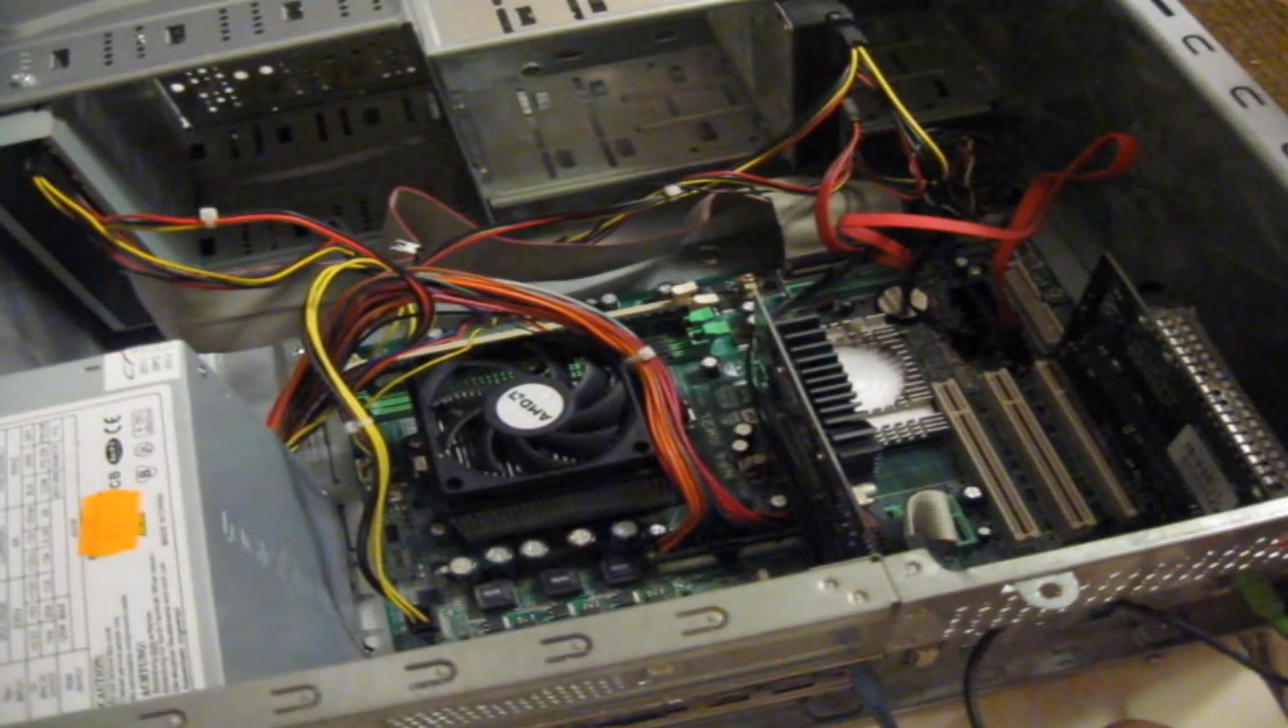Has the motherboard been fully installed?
Yes.